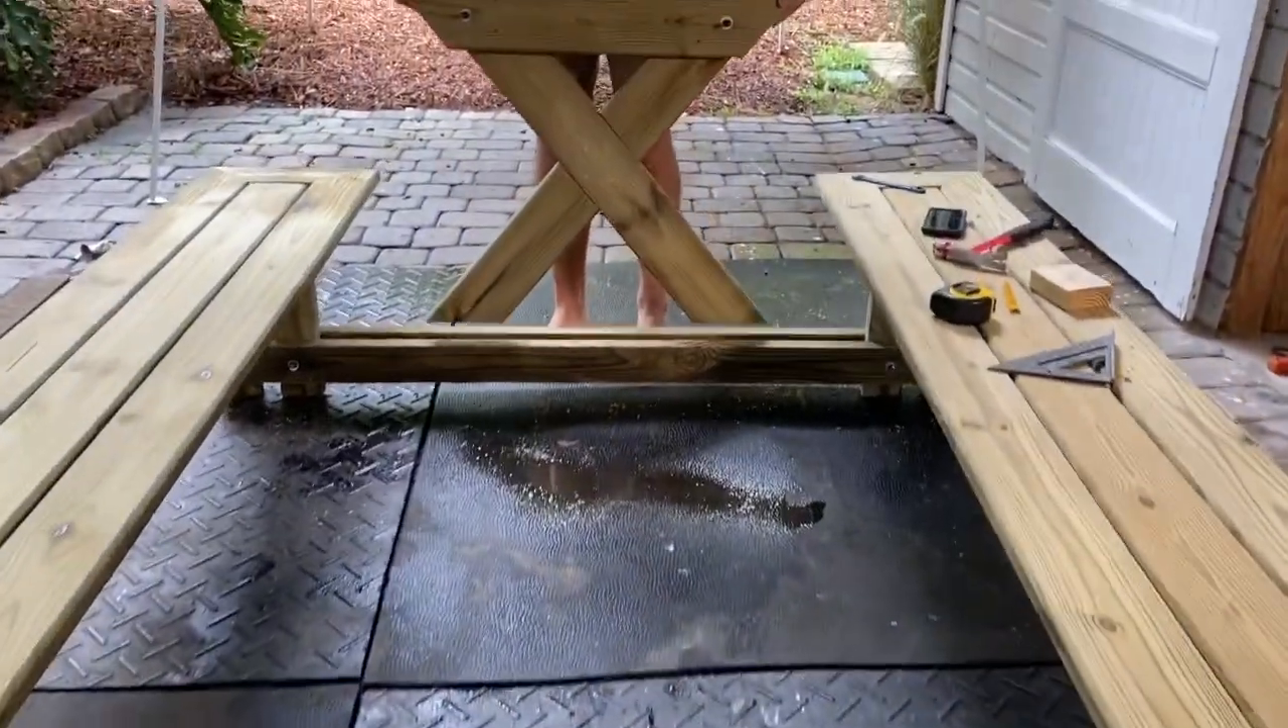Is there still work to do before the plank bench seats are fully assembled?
No.